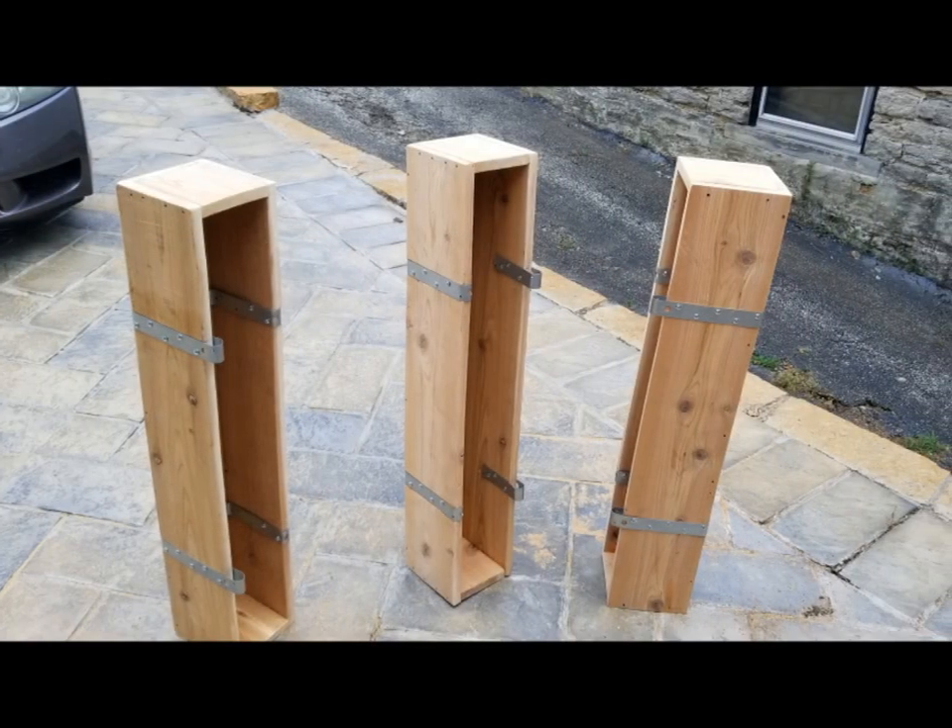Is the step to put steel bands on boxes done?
Yes.